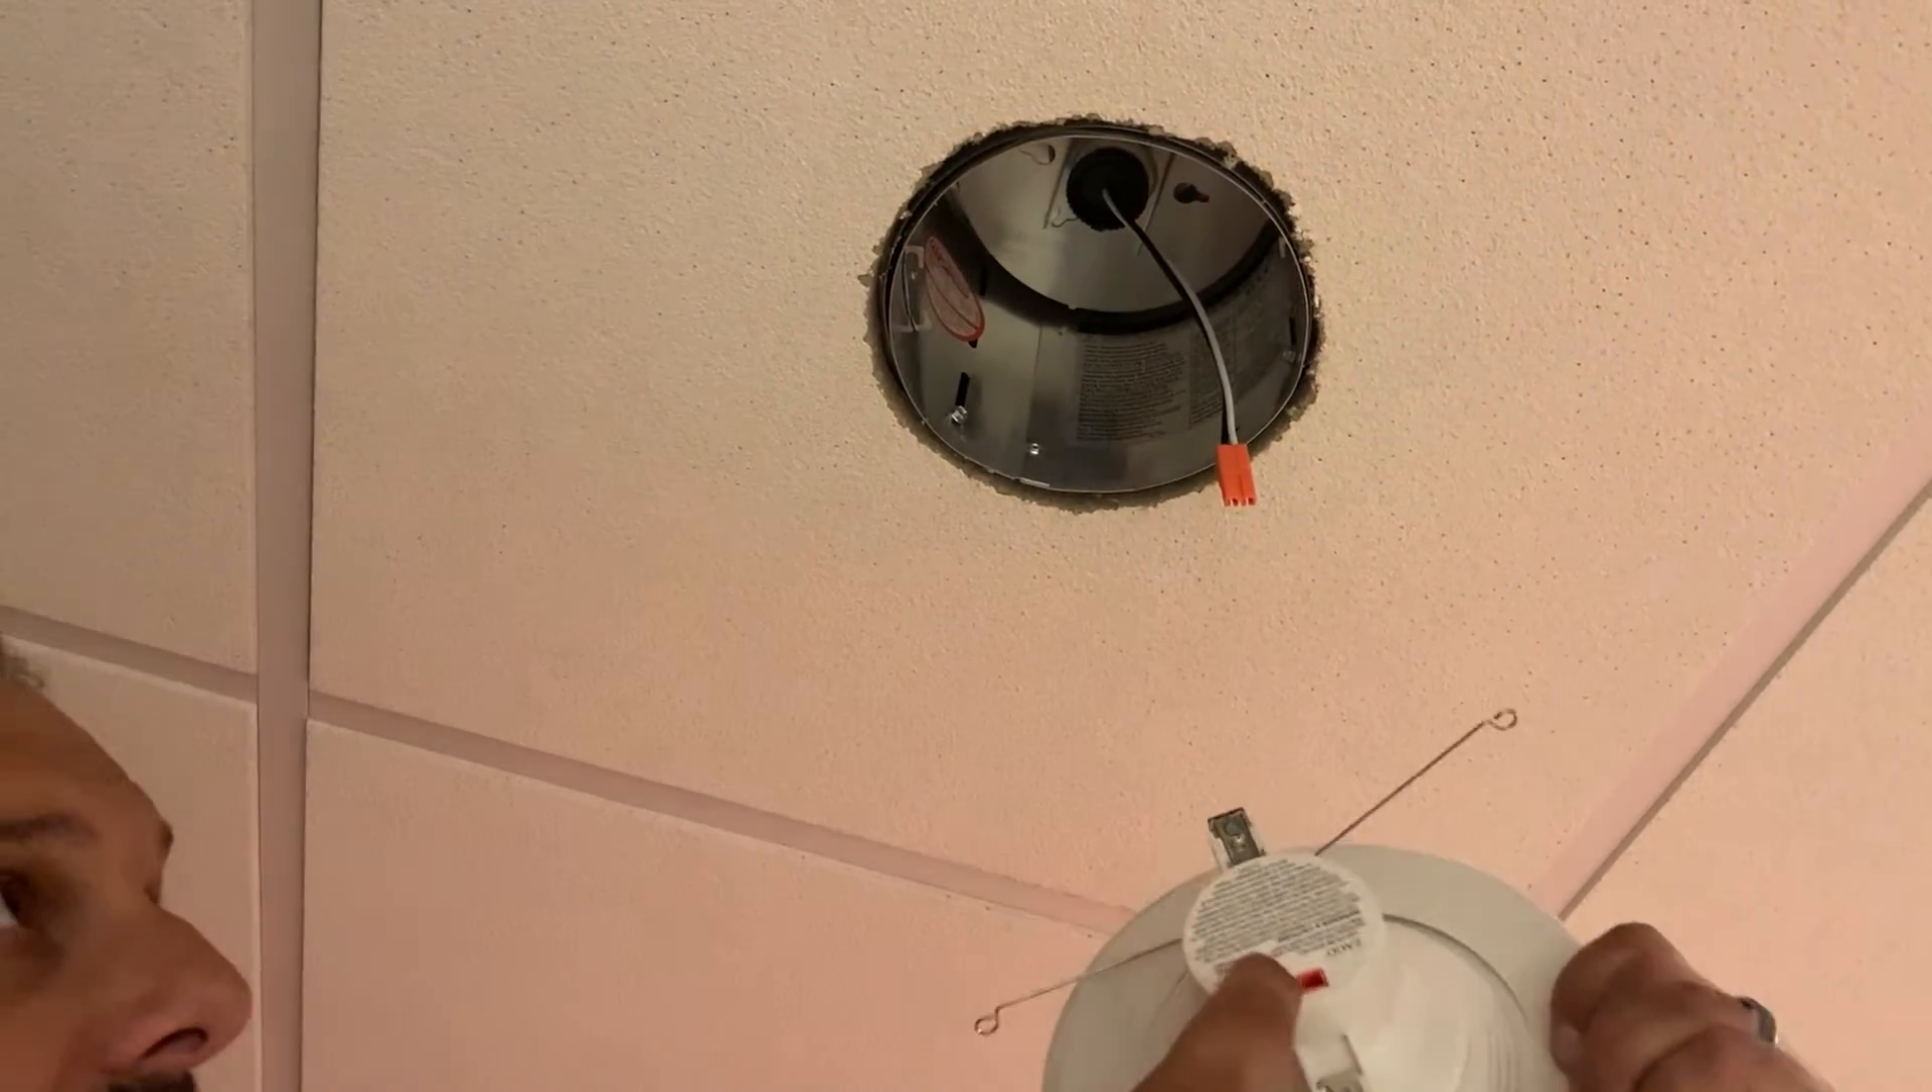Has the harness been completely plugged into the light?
No.